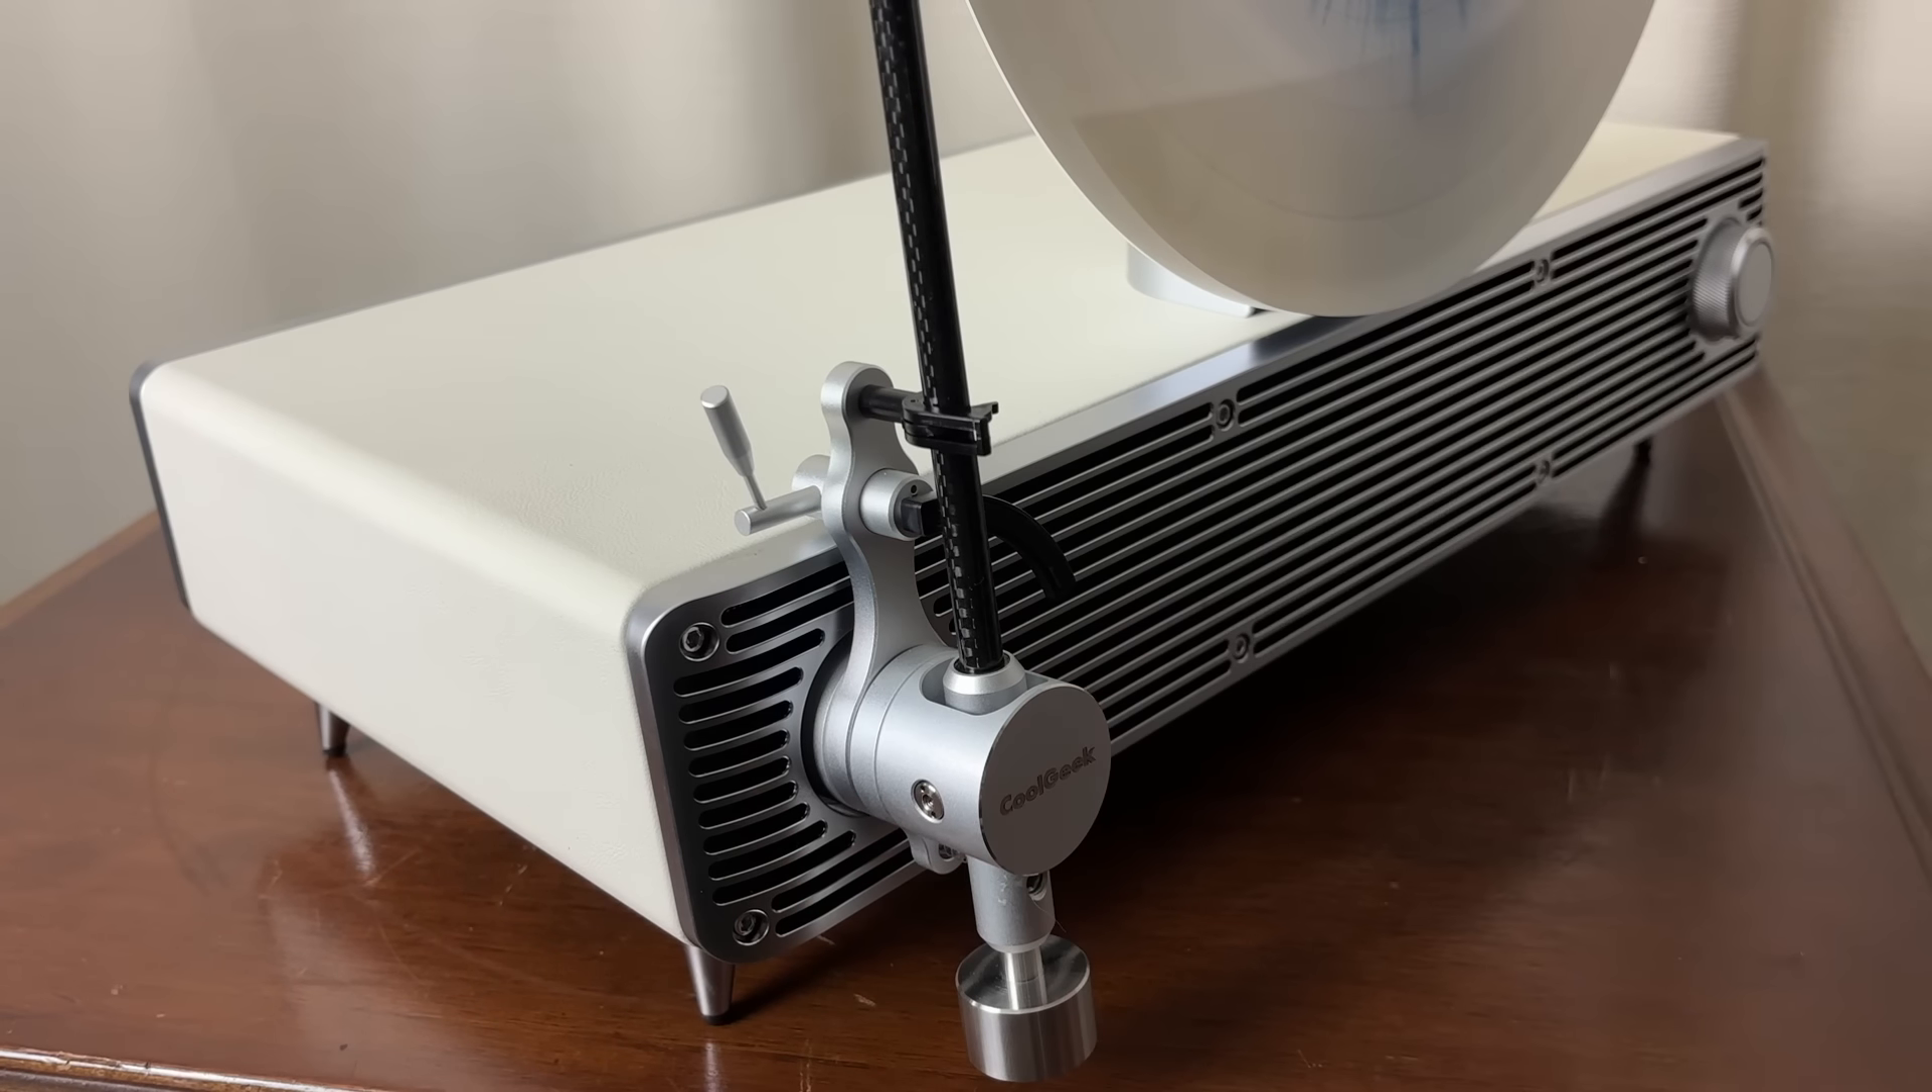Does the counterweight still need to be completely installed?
No.